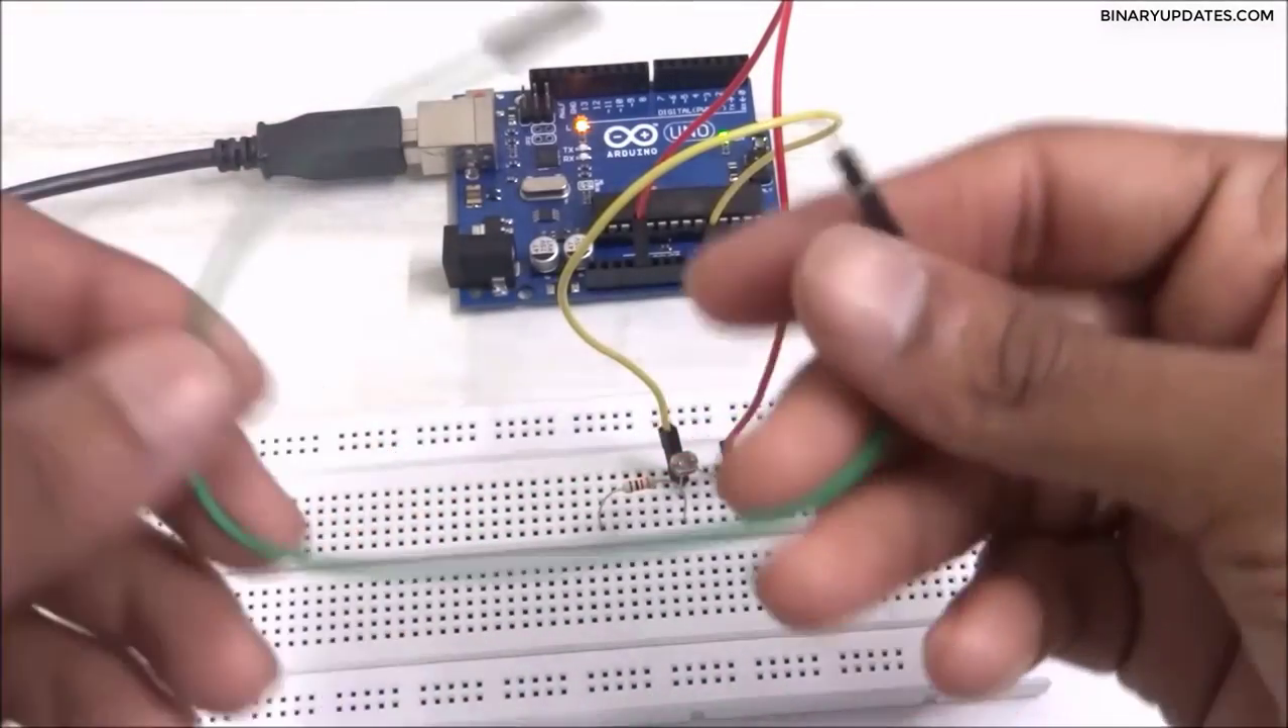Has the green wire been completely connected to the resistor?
No.